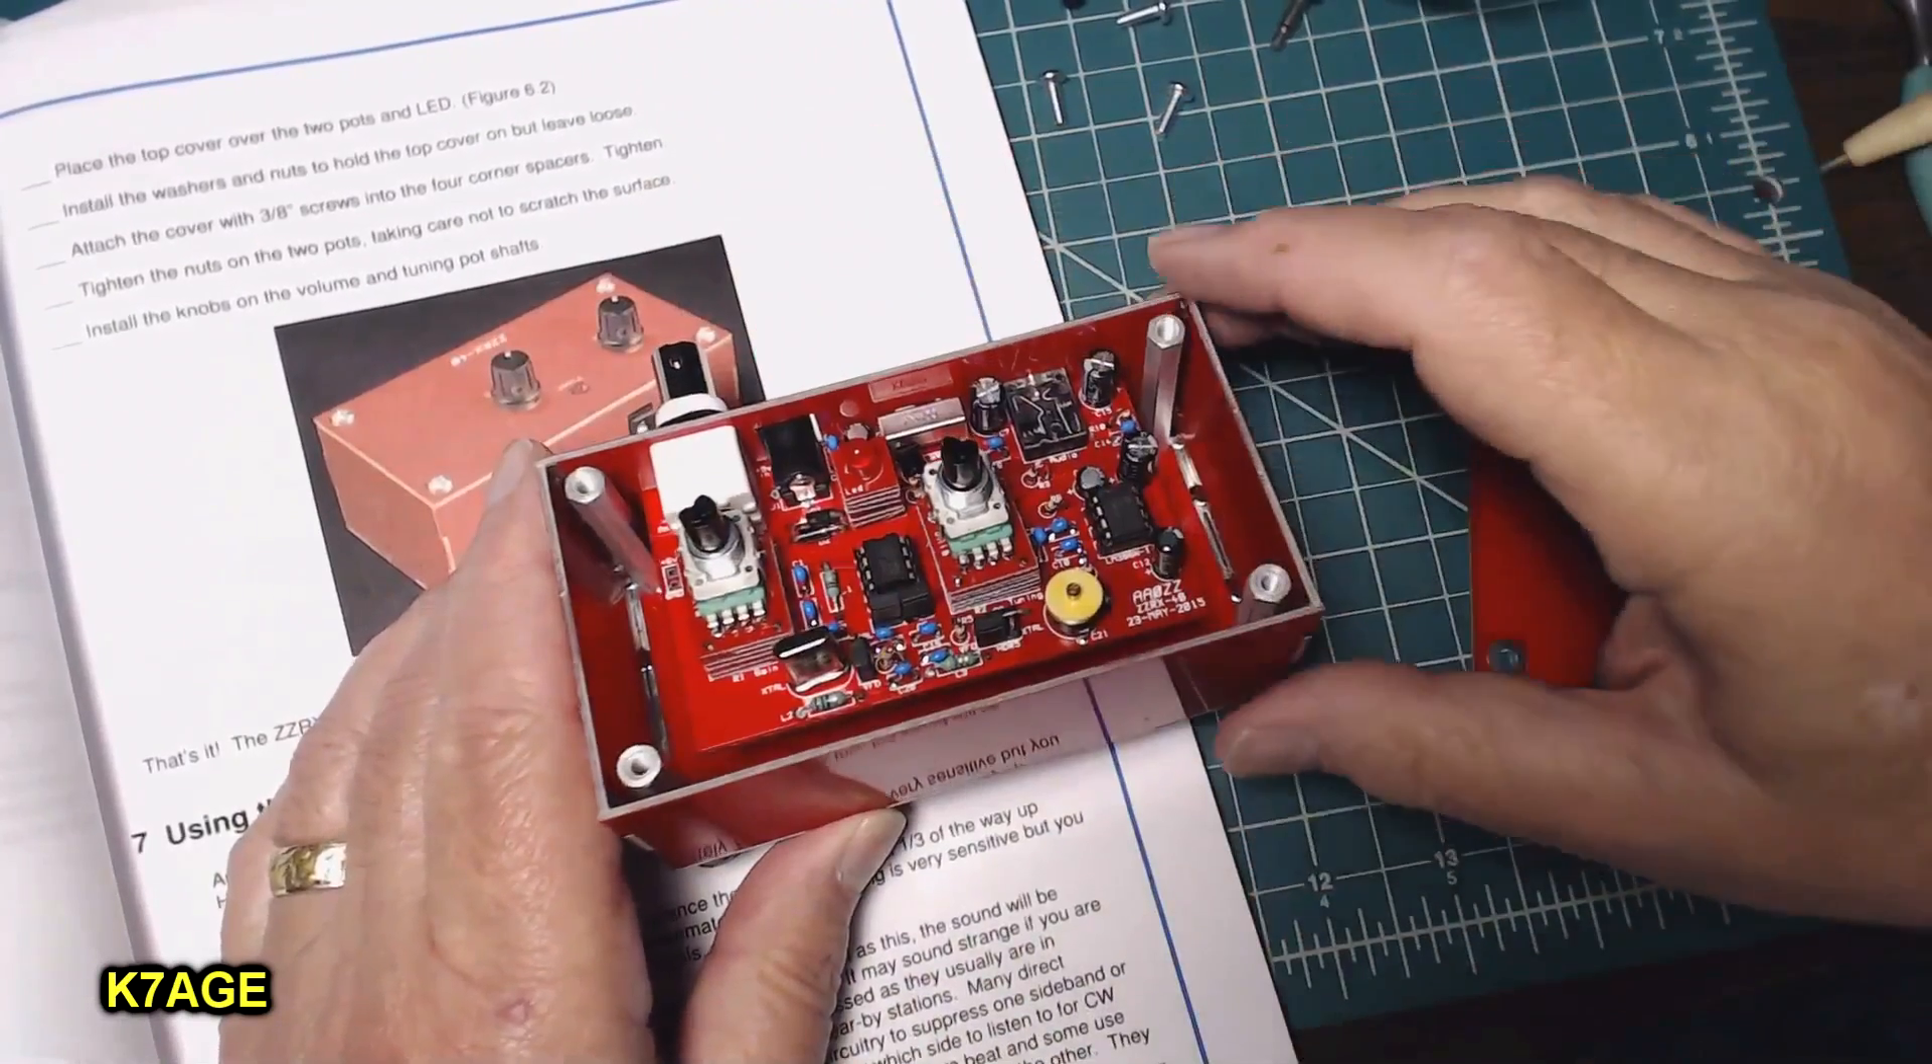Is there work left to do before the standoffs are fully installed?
No.